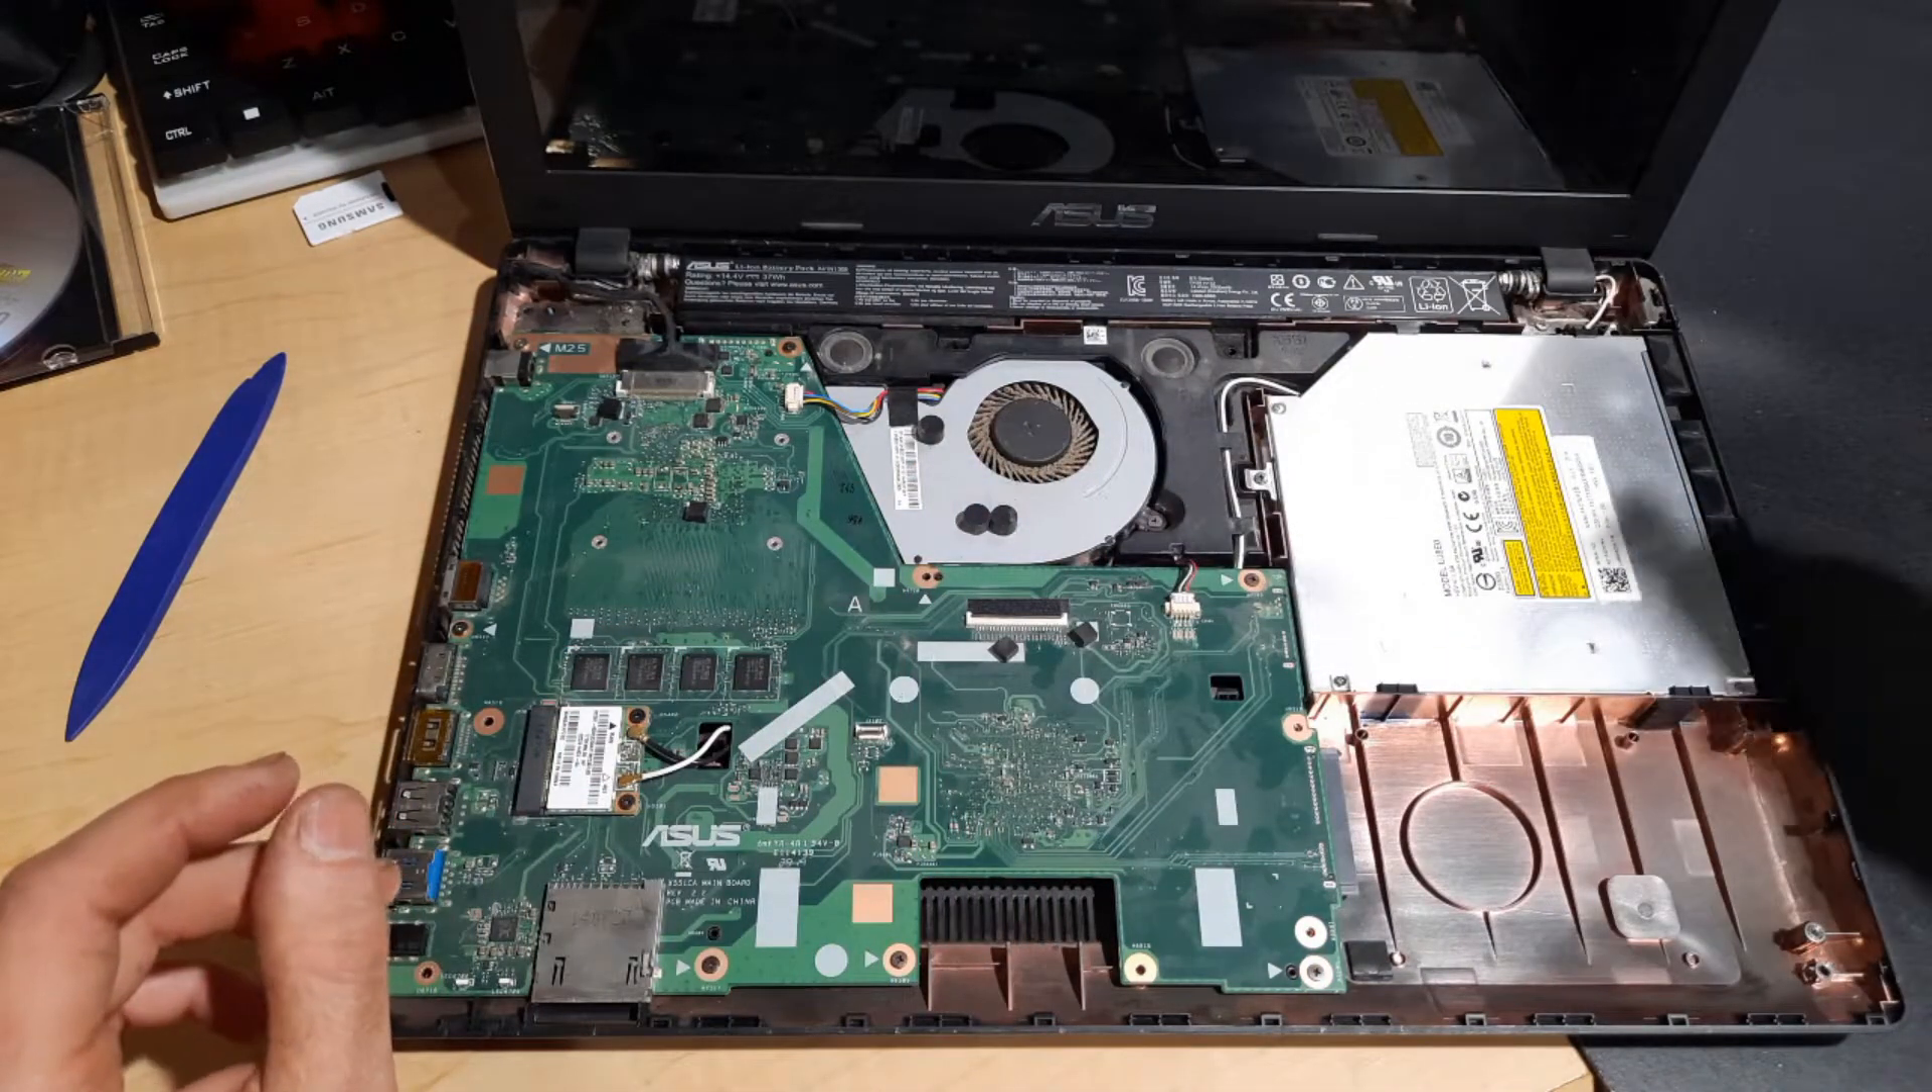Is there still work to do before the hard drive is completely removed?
No.